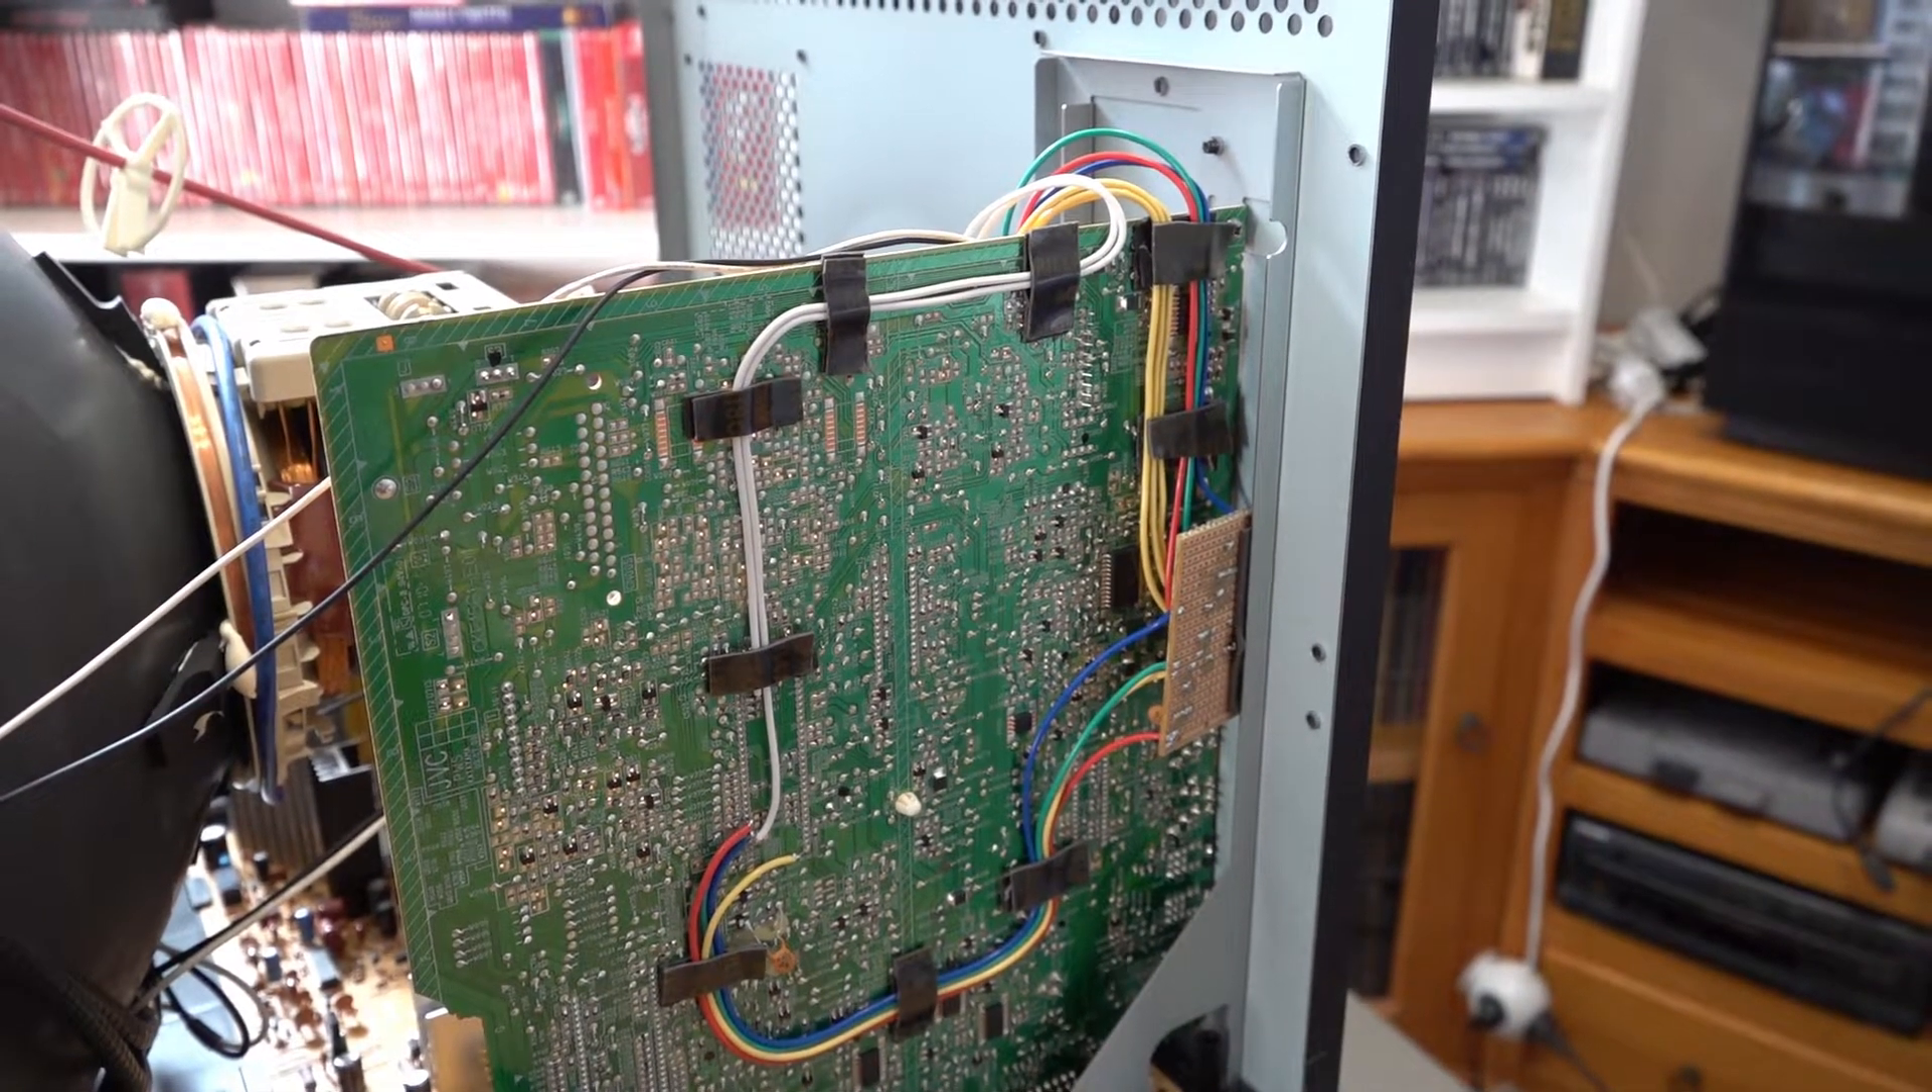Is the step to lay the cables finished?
Yes.